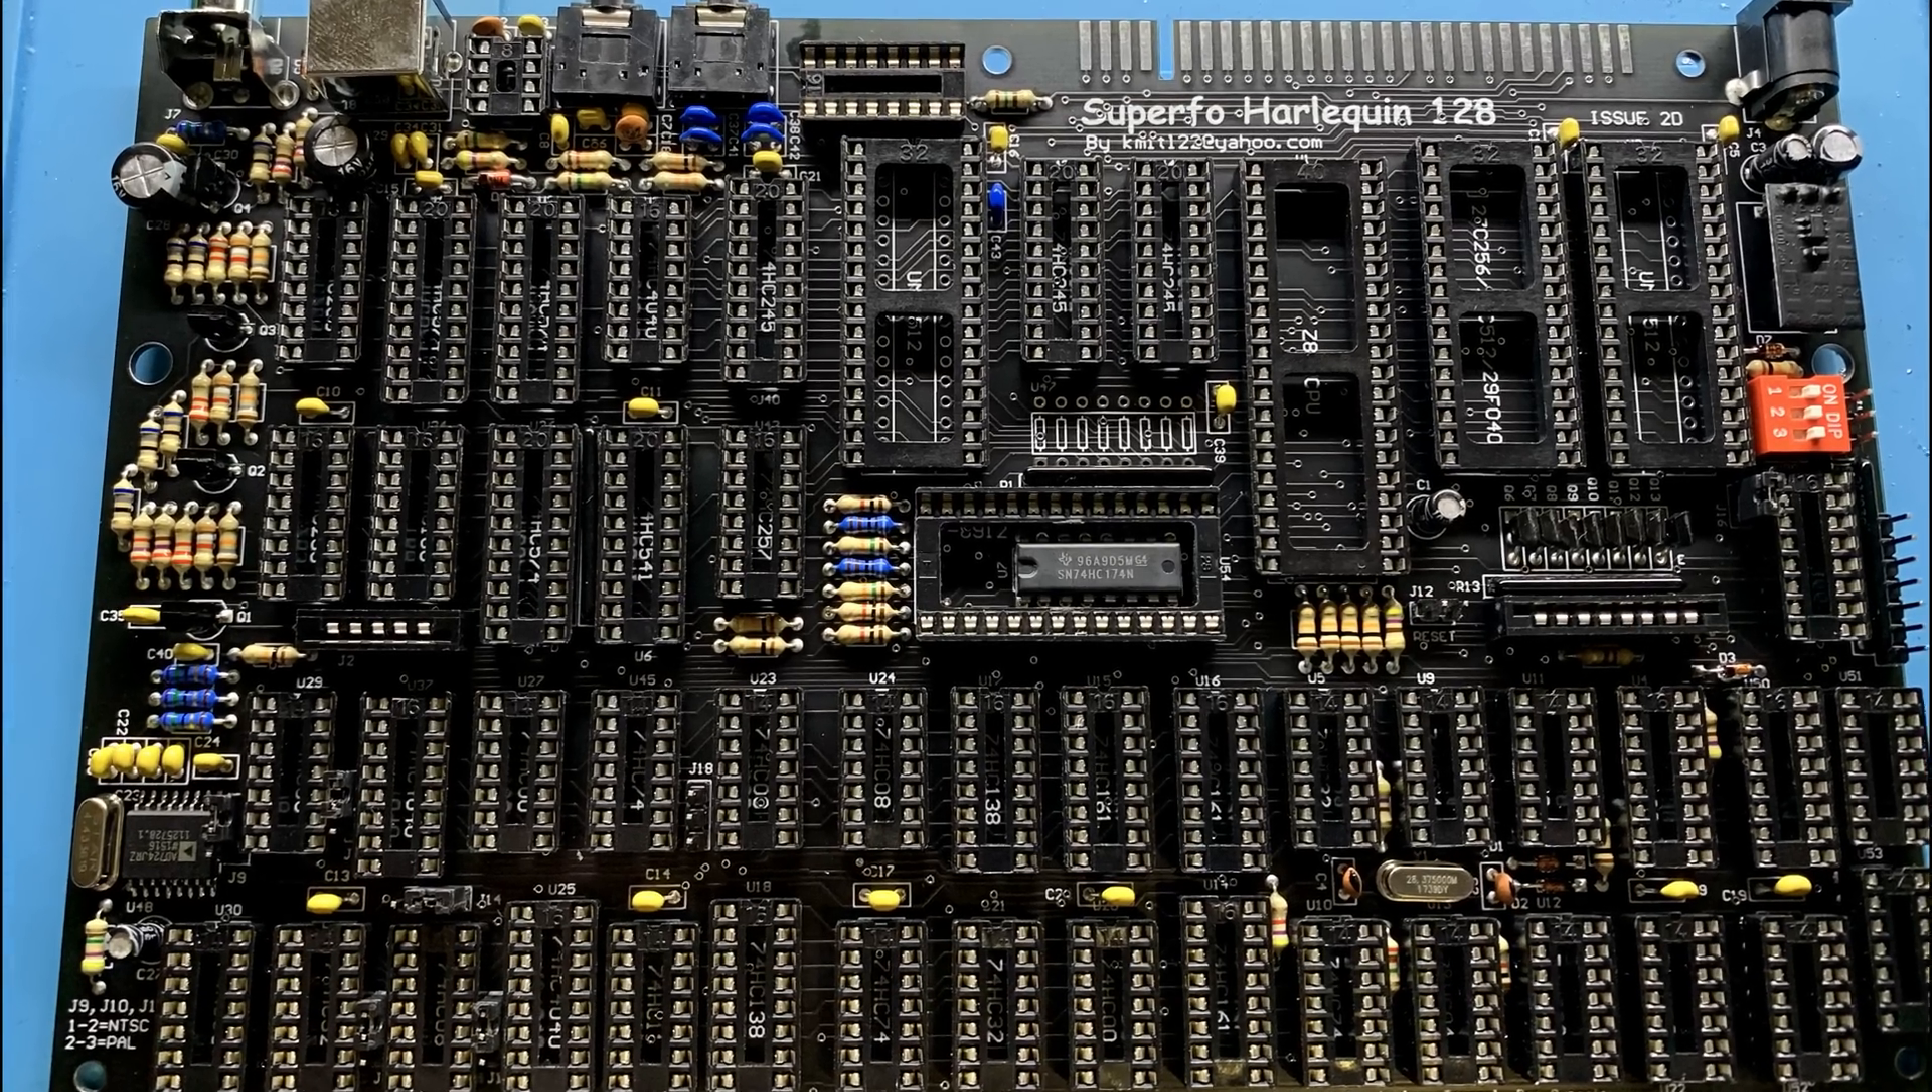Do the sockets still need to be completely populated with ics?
Yes.